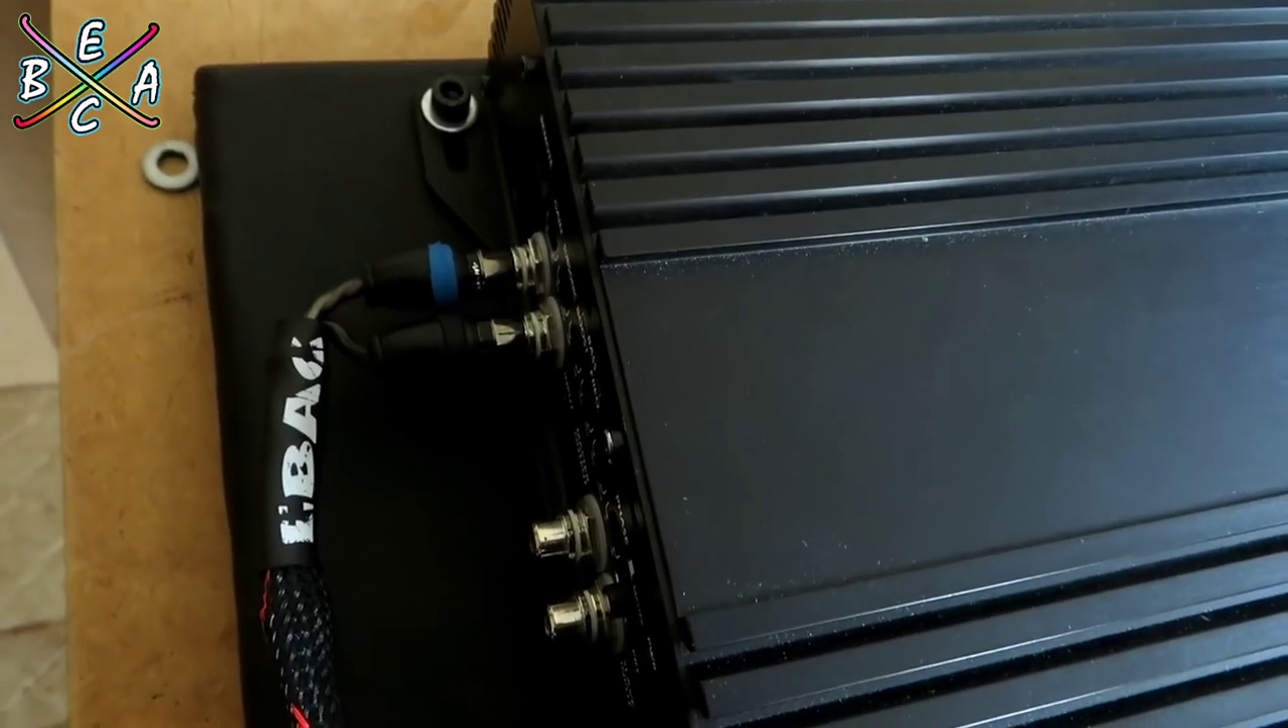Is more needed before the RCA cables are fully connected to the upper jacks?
No.